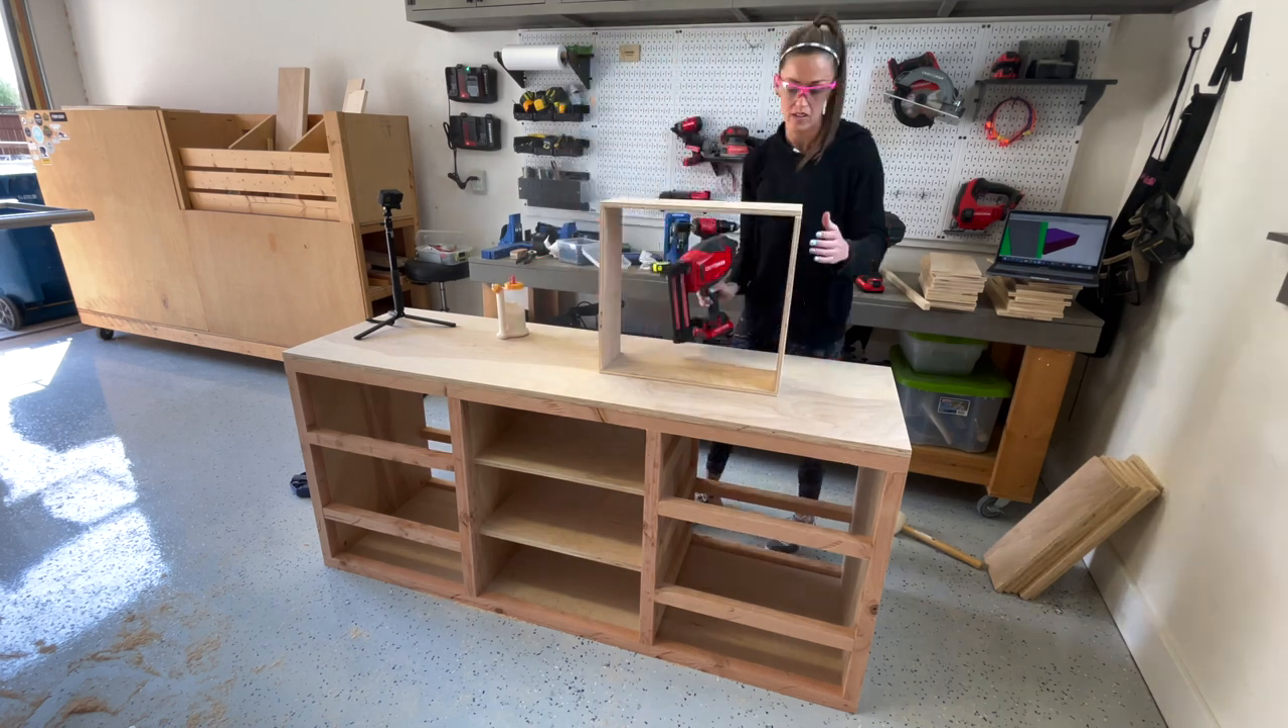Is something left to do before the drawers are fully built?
Yes.